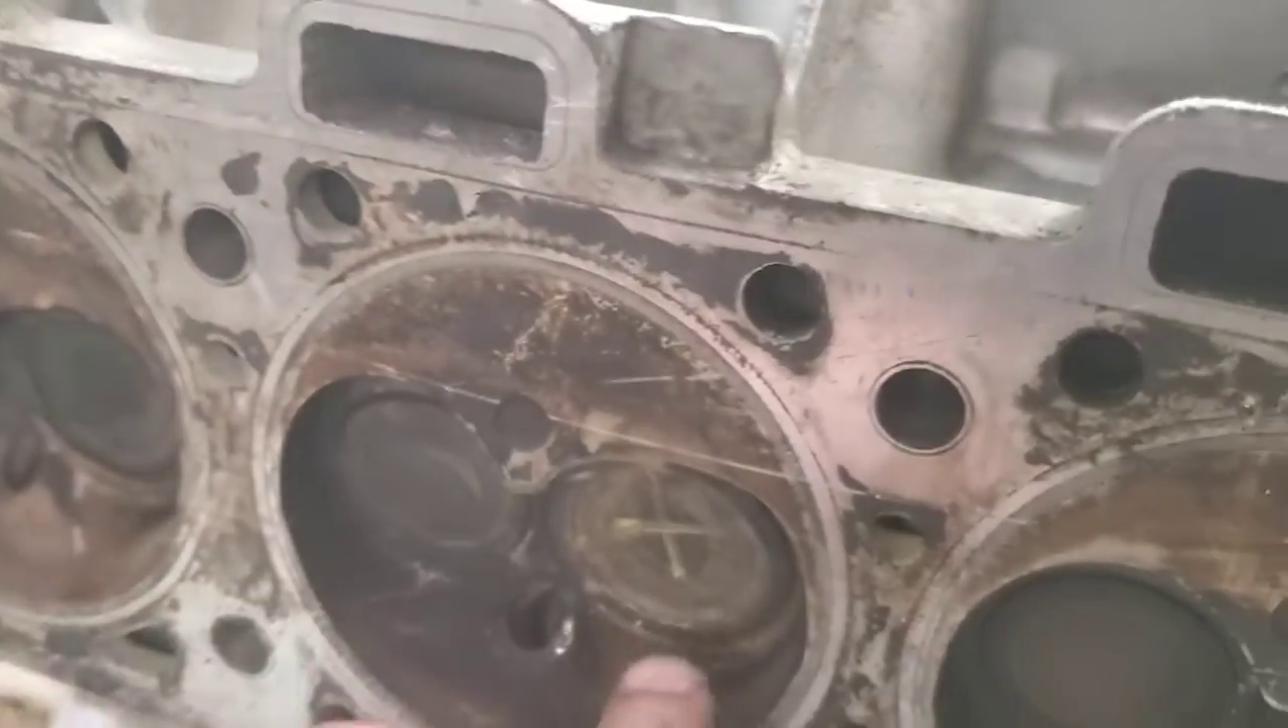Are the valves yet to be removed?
Yes.